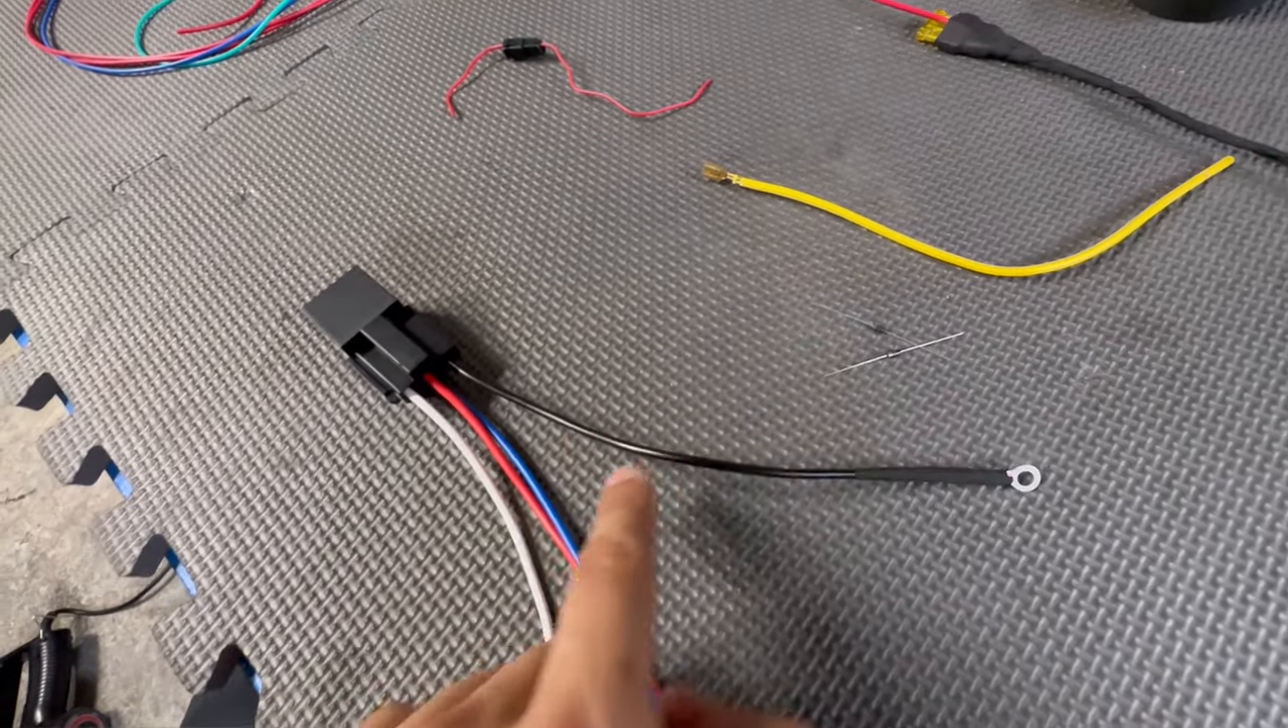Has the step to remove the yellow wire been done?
Yes.